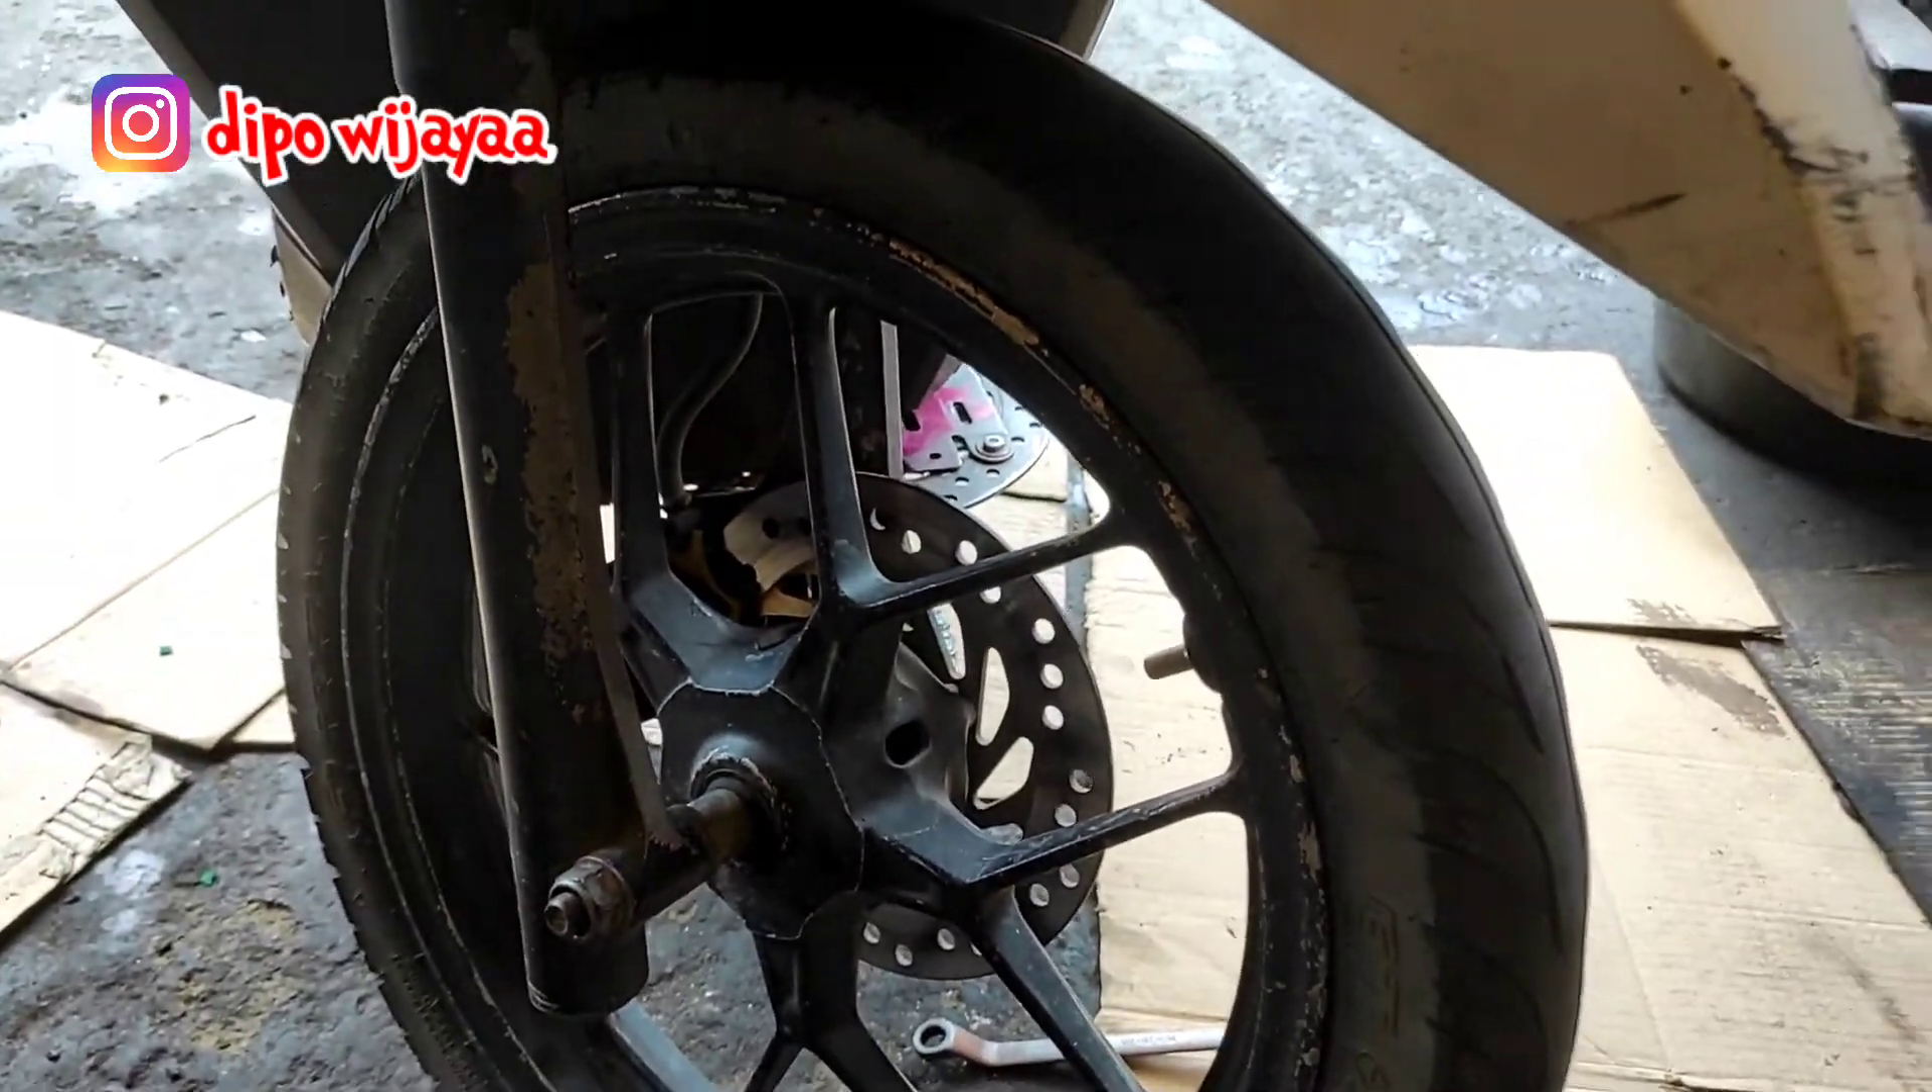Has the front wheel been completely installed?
Yes.